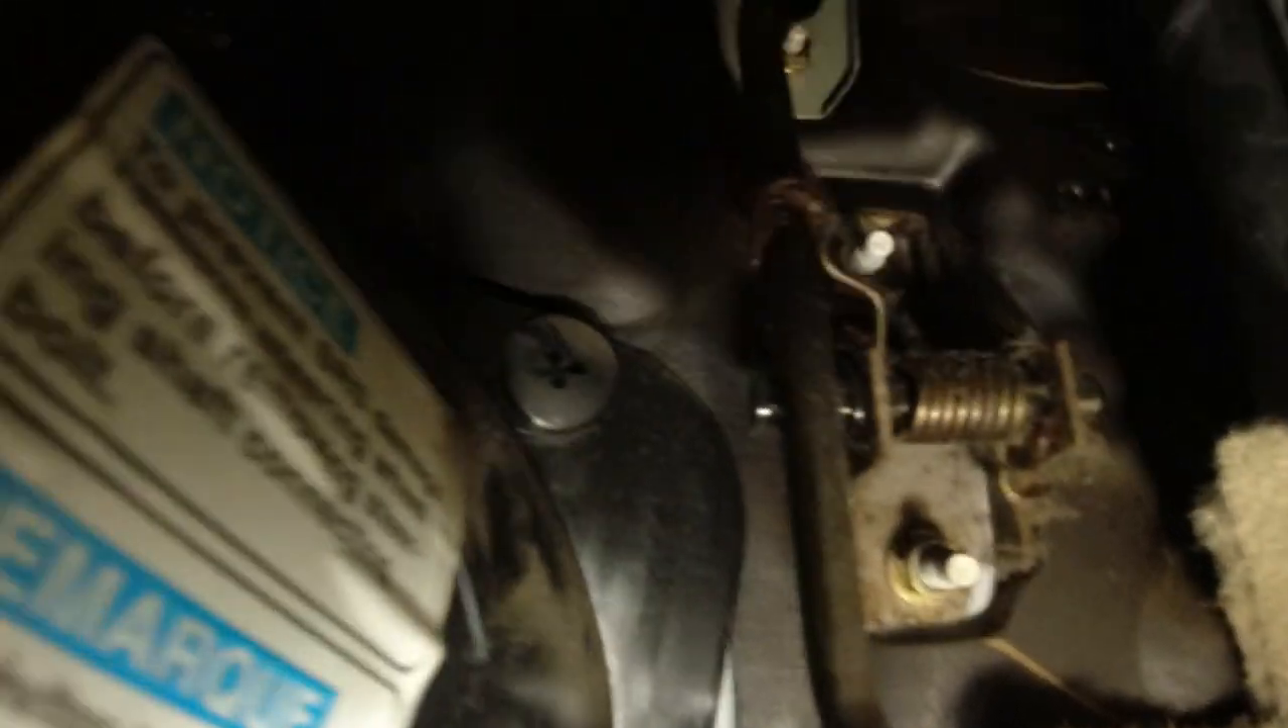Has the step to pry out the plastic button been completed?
No.